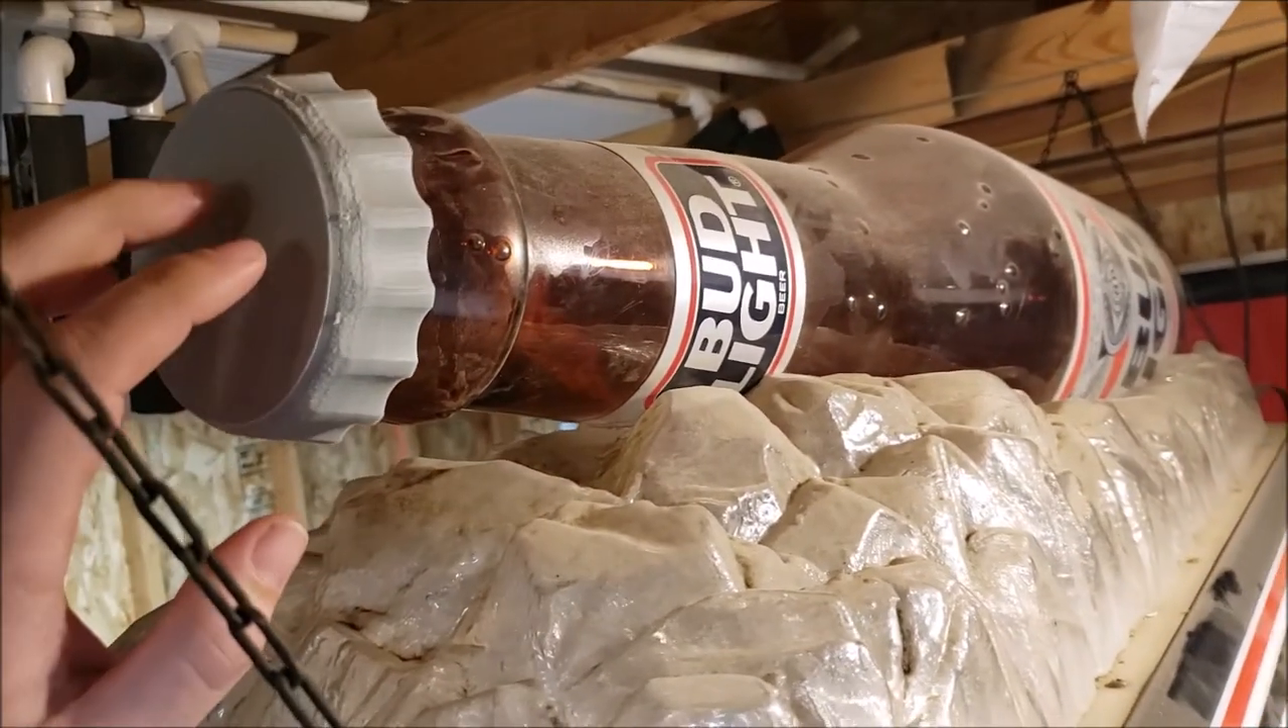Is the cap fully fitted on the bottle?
Yes.